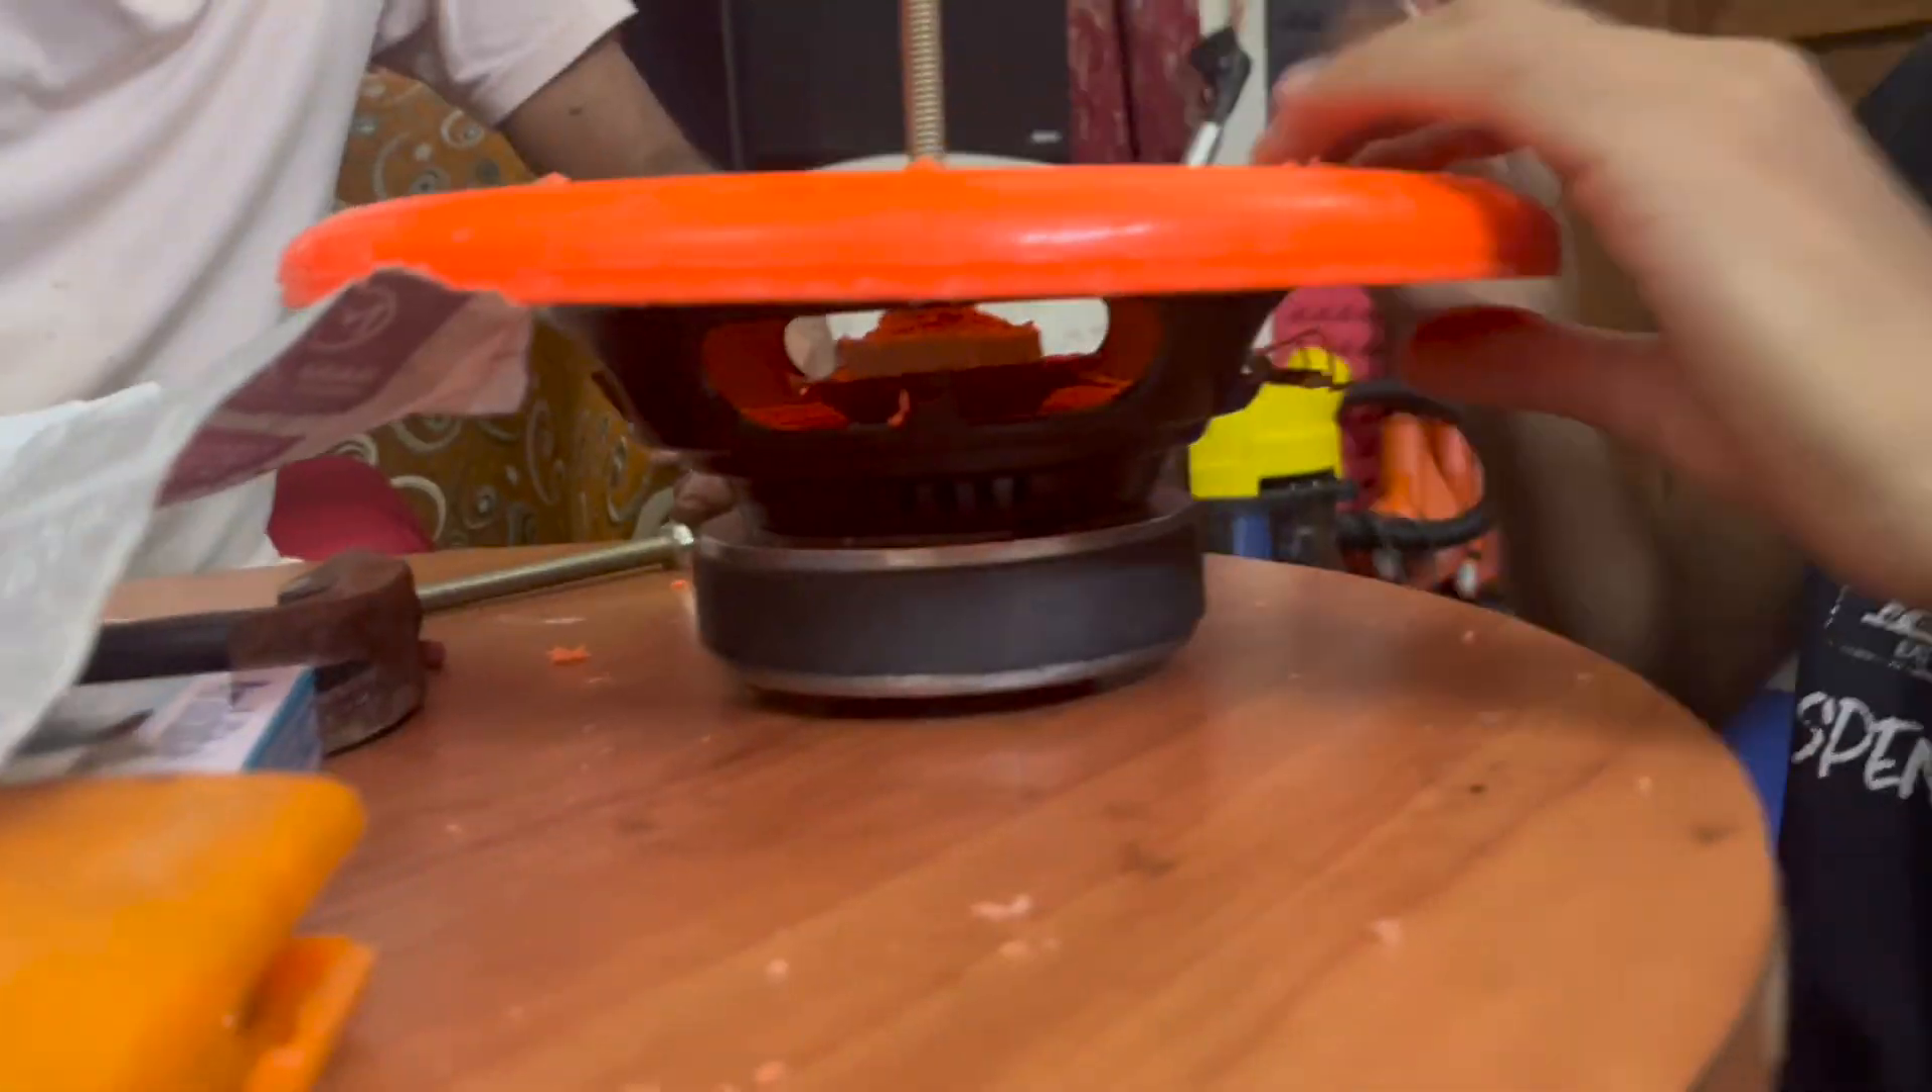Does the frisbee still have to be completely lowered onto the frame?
No.